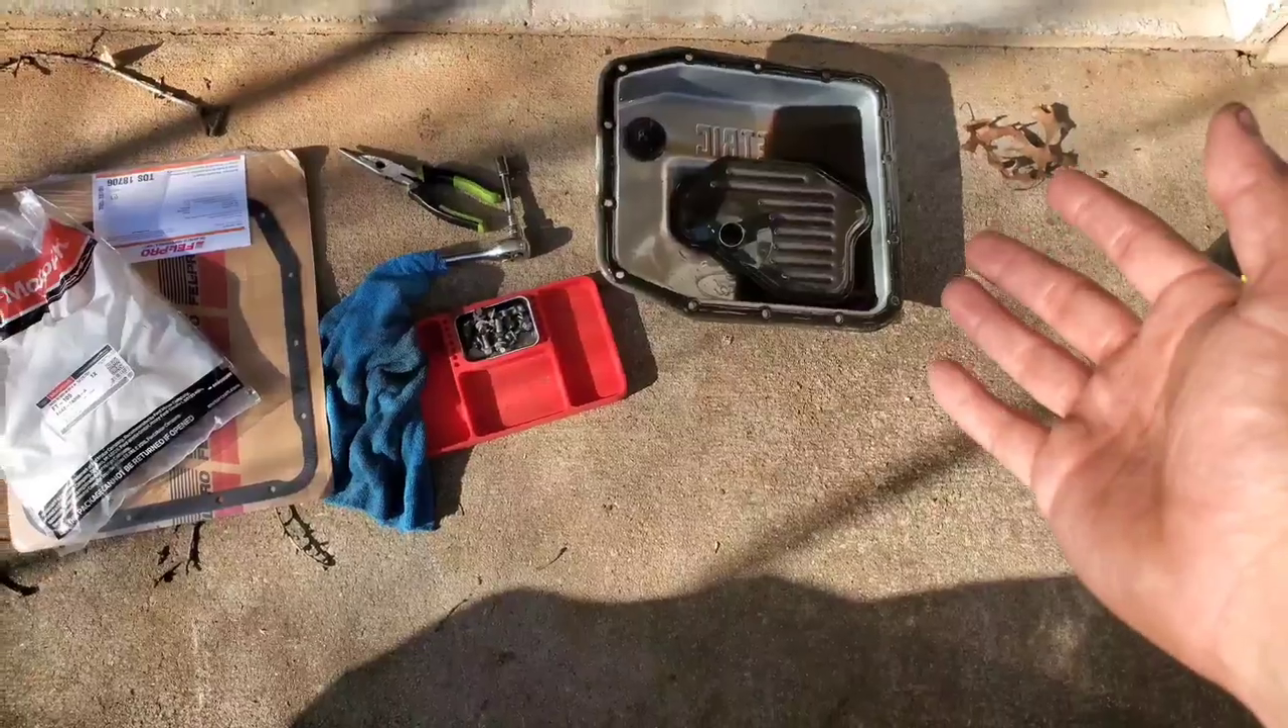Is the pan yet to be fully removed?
No.